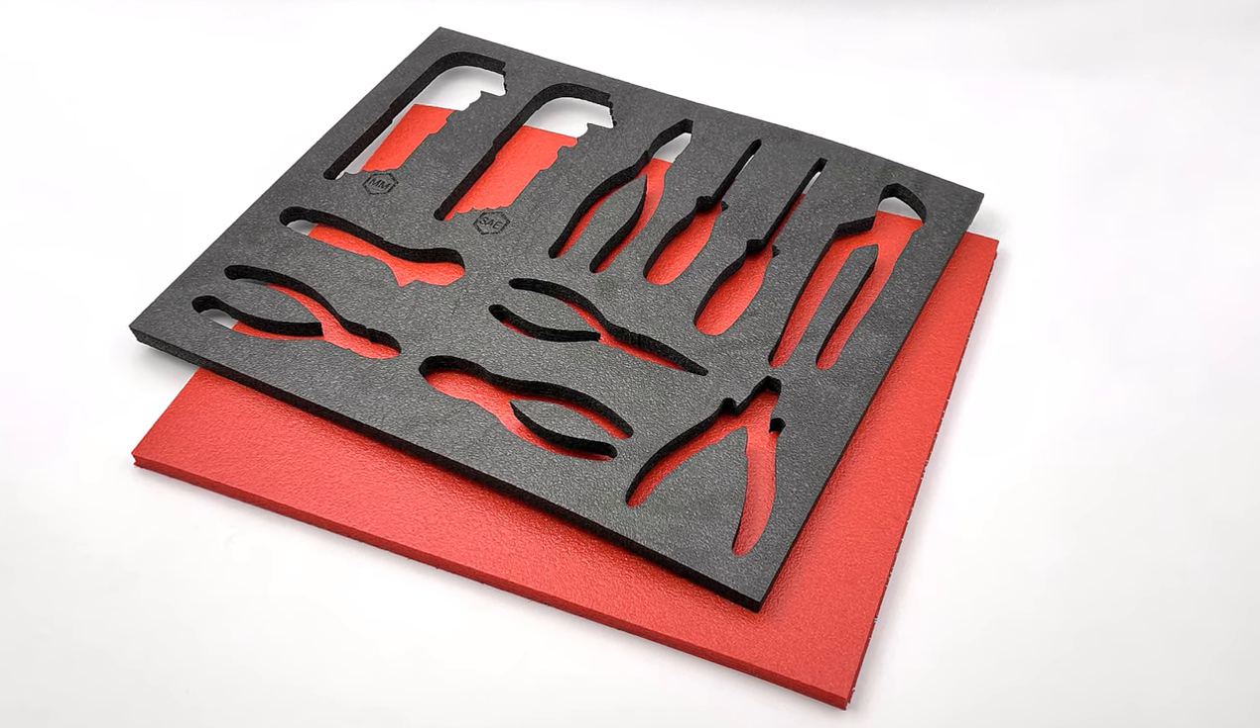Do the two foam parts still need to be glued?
Yes.